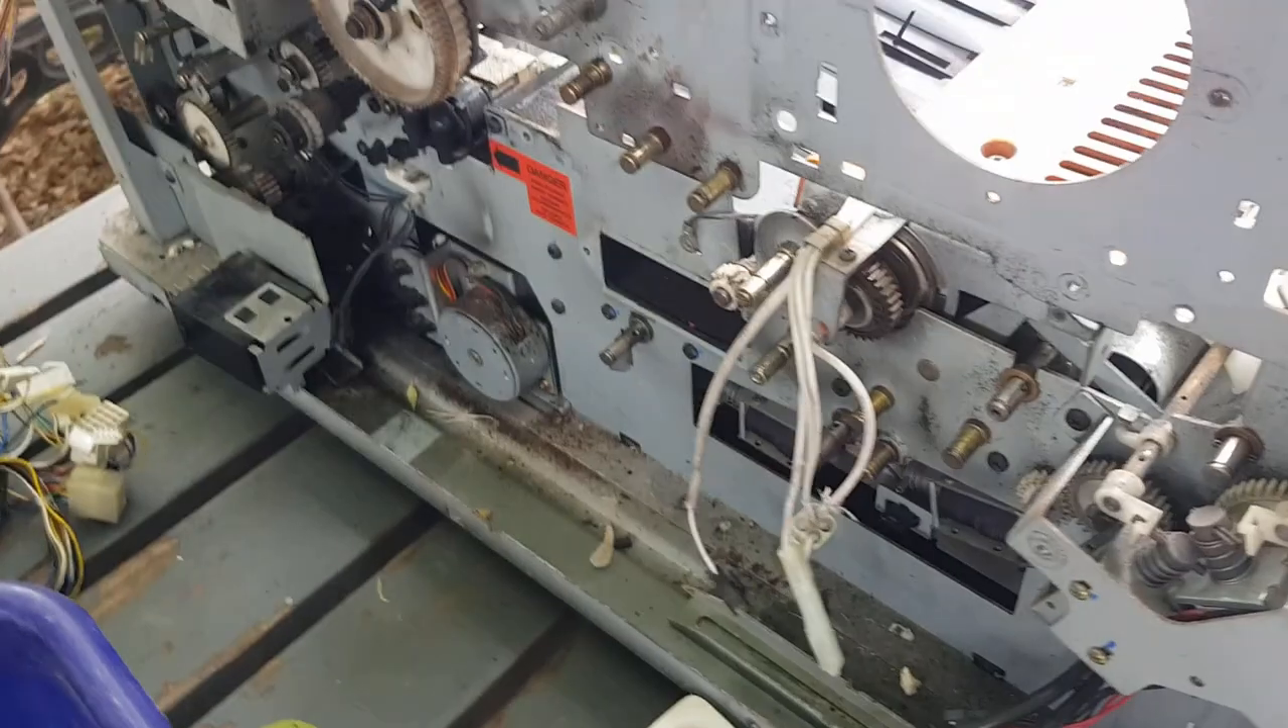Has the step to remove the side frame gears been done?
No.